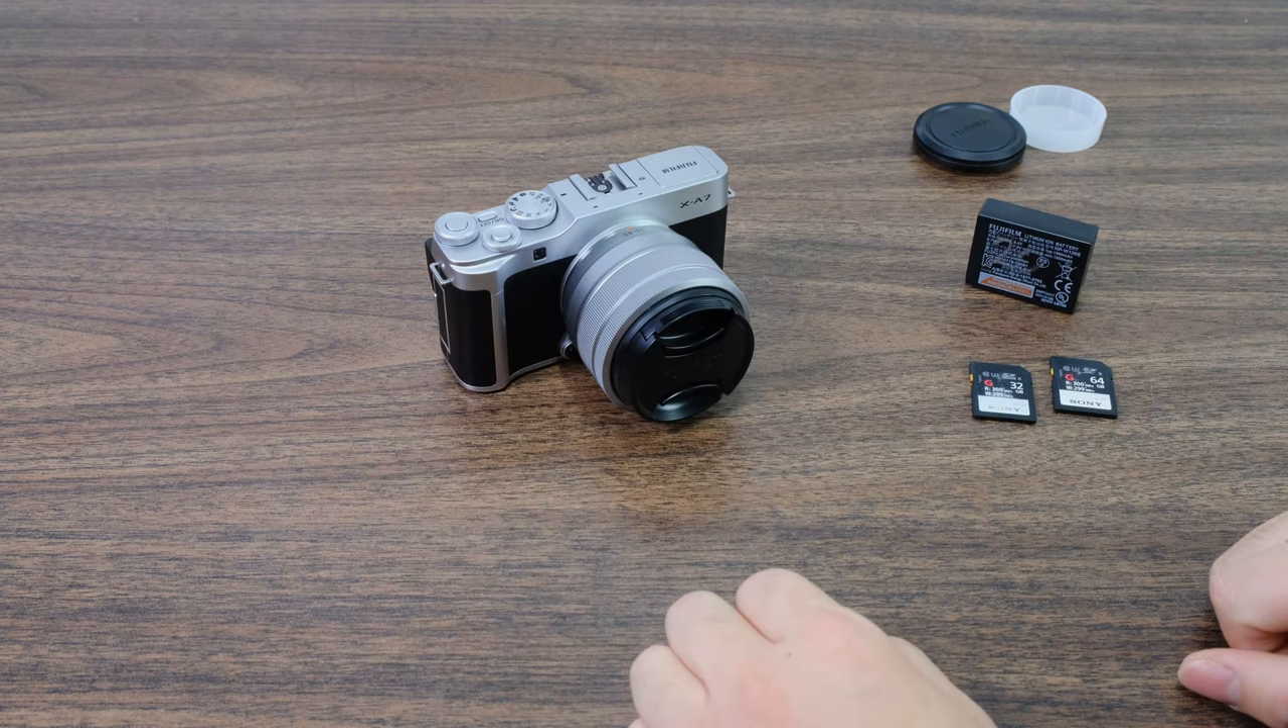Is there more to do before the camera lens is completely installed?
No.